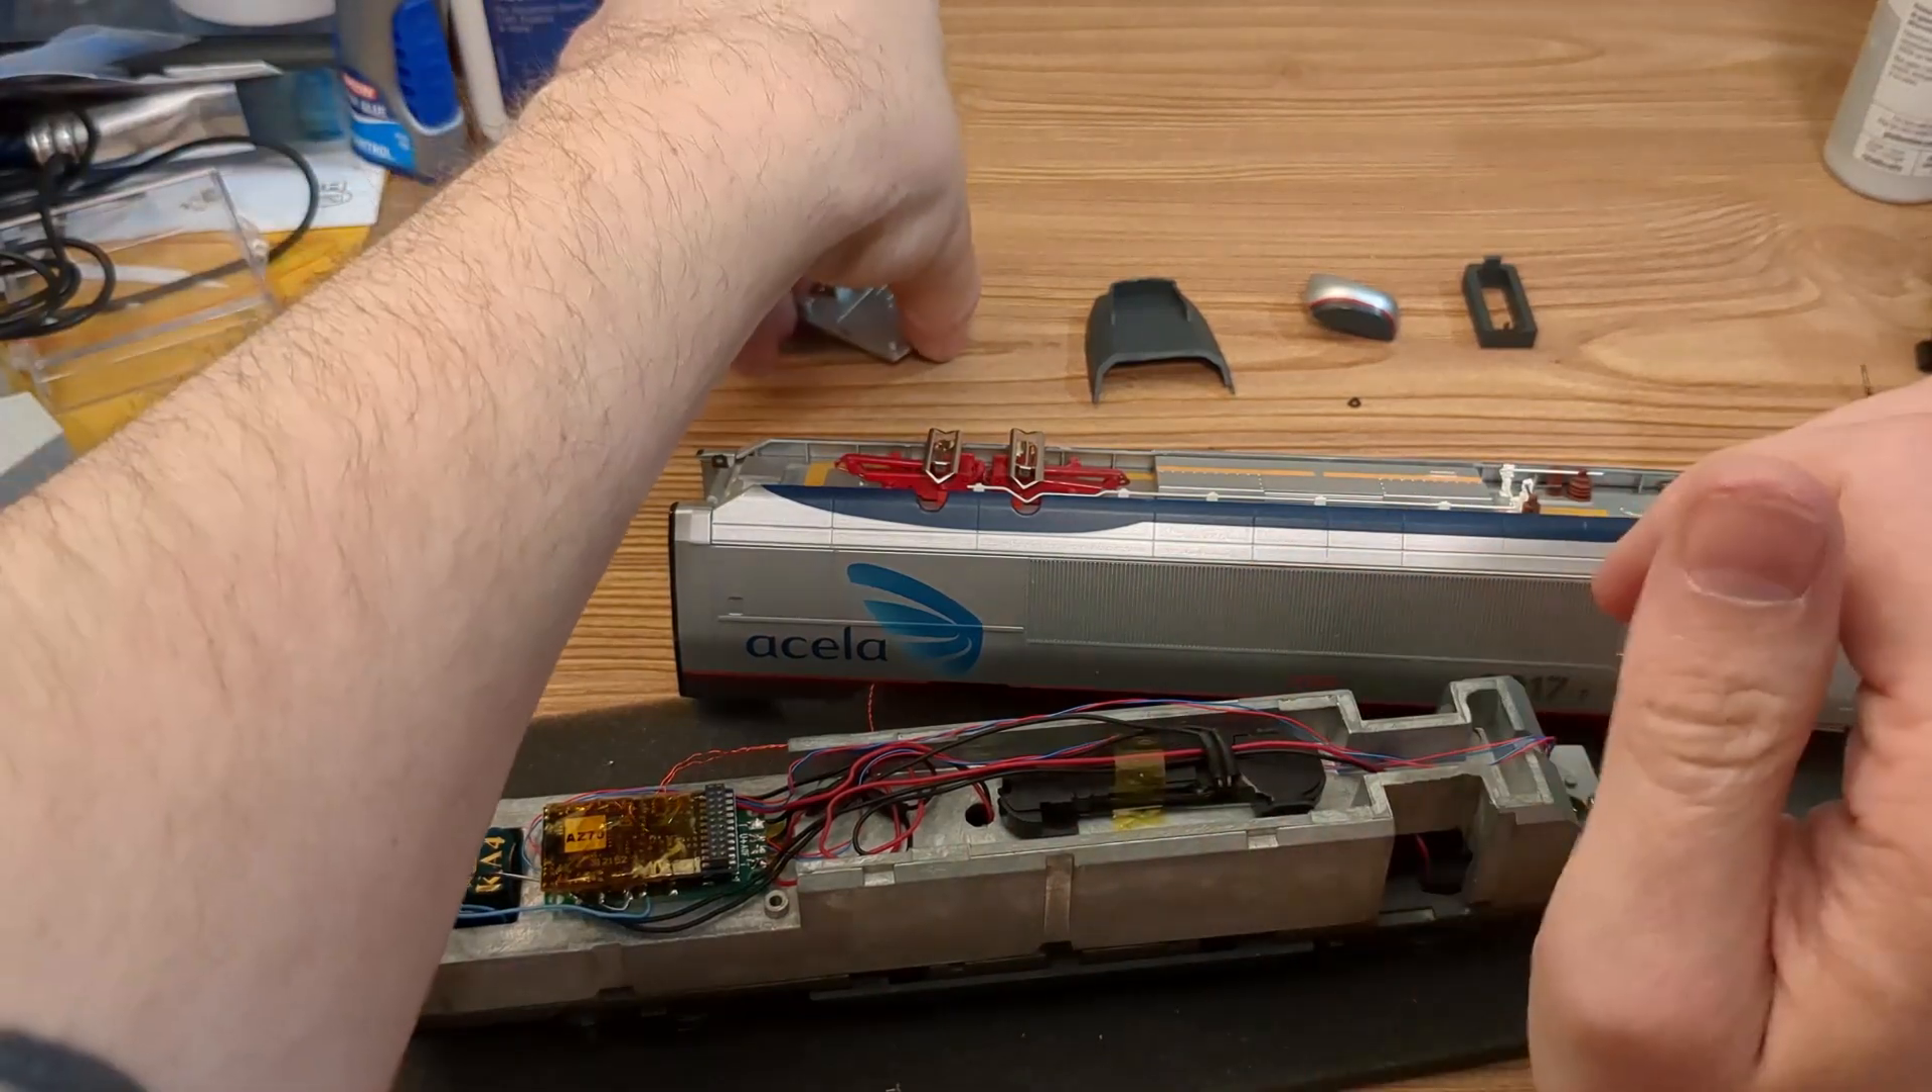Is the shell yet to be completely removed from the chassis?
No.